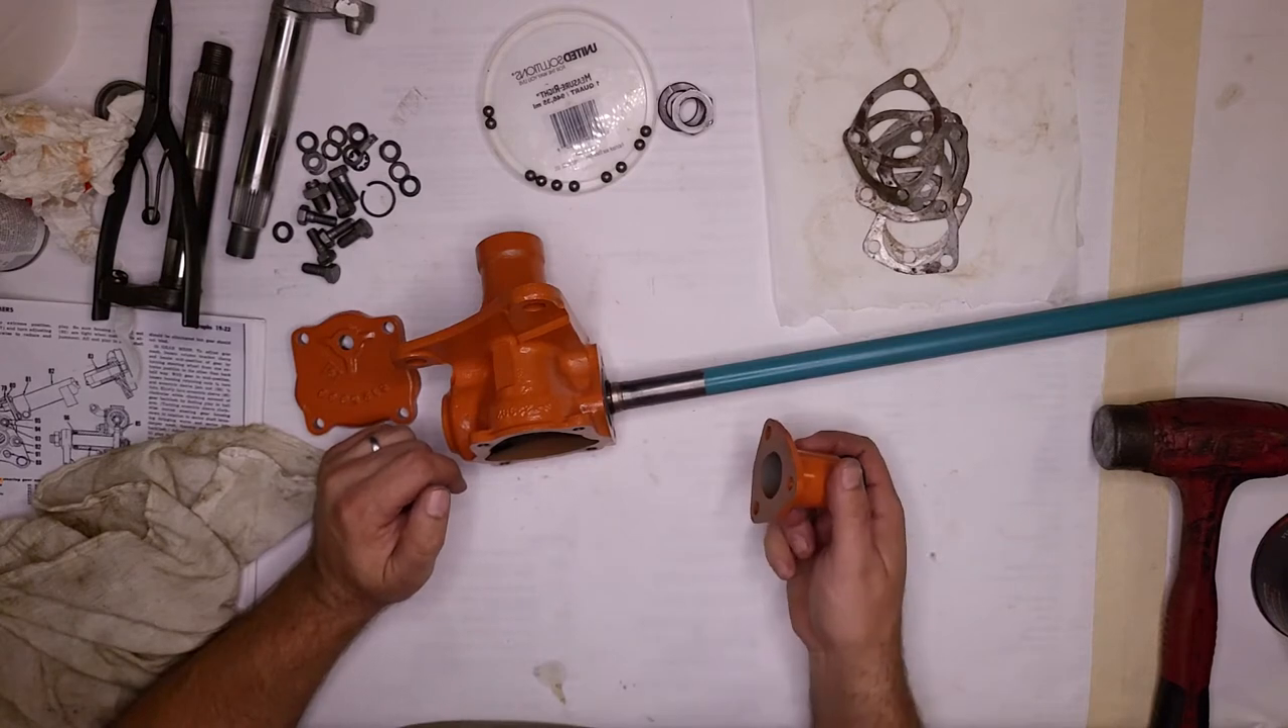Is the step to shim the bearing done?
No.